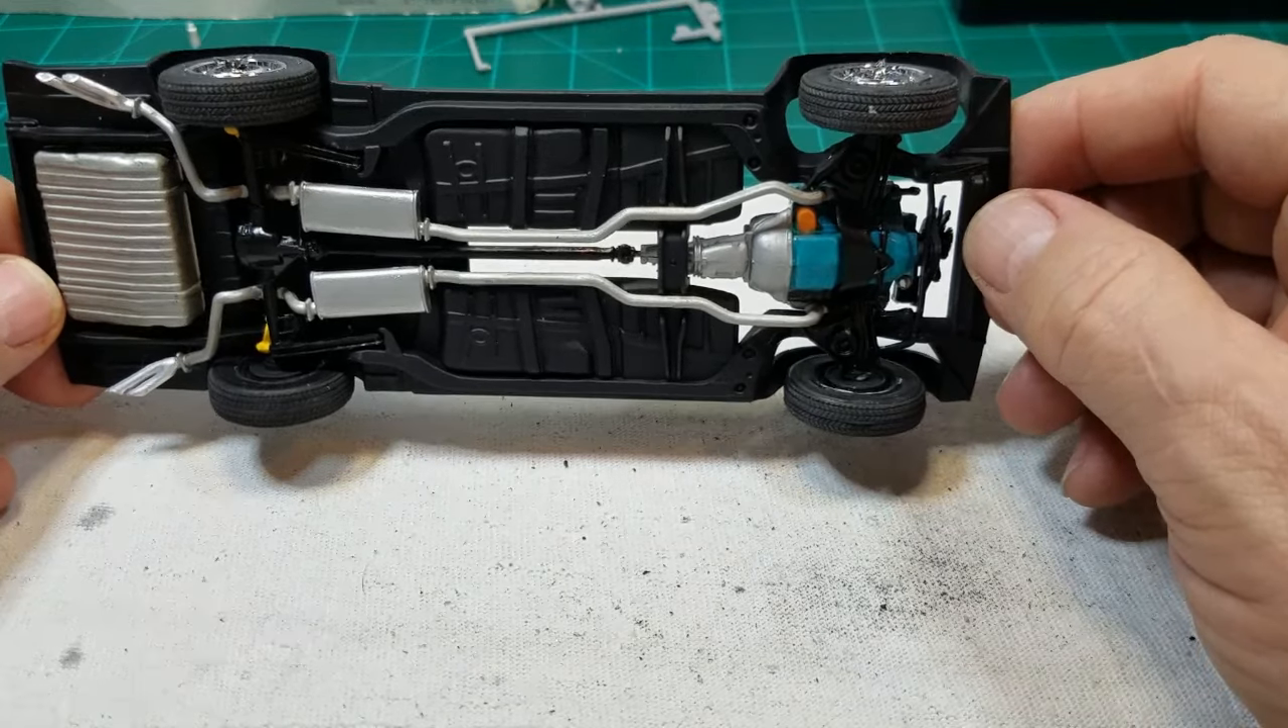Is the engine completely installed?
Yes.